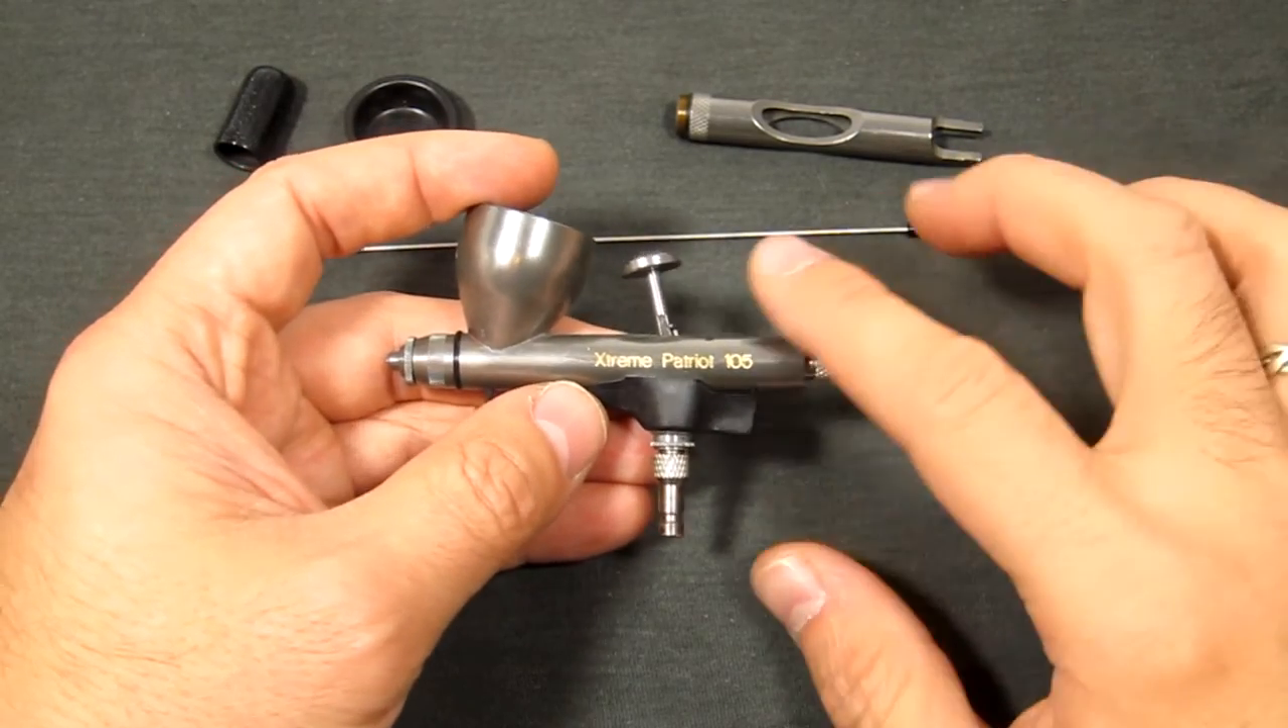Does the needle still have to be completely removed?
No.